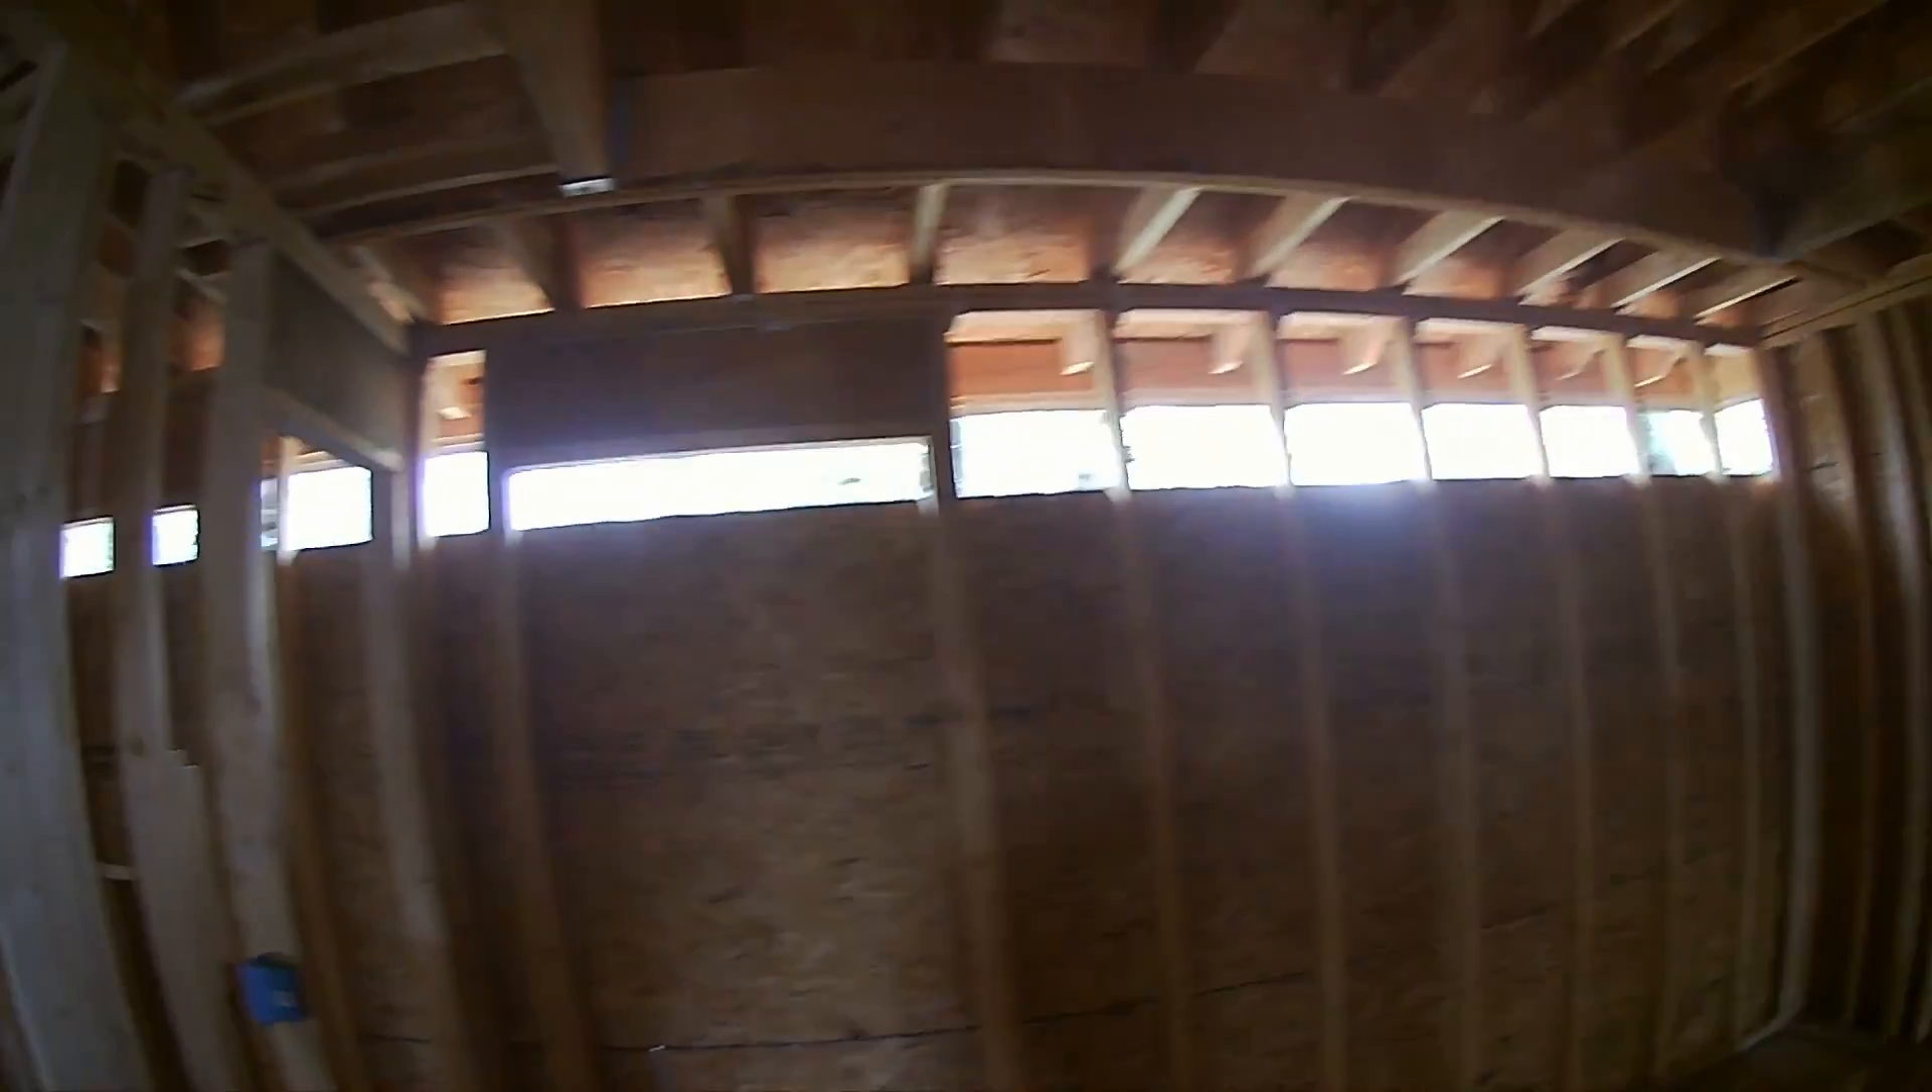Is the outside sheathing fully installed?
No.